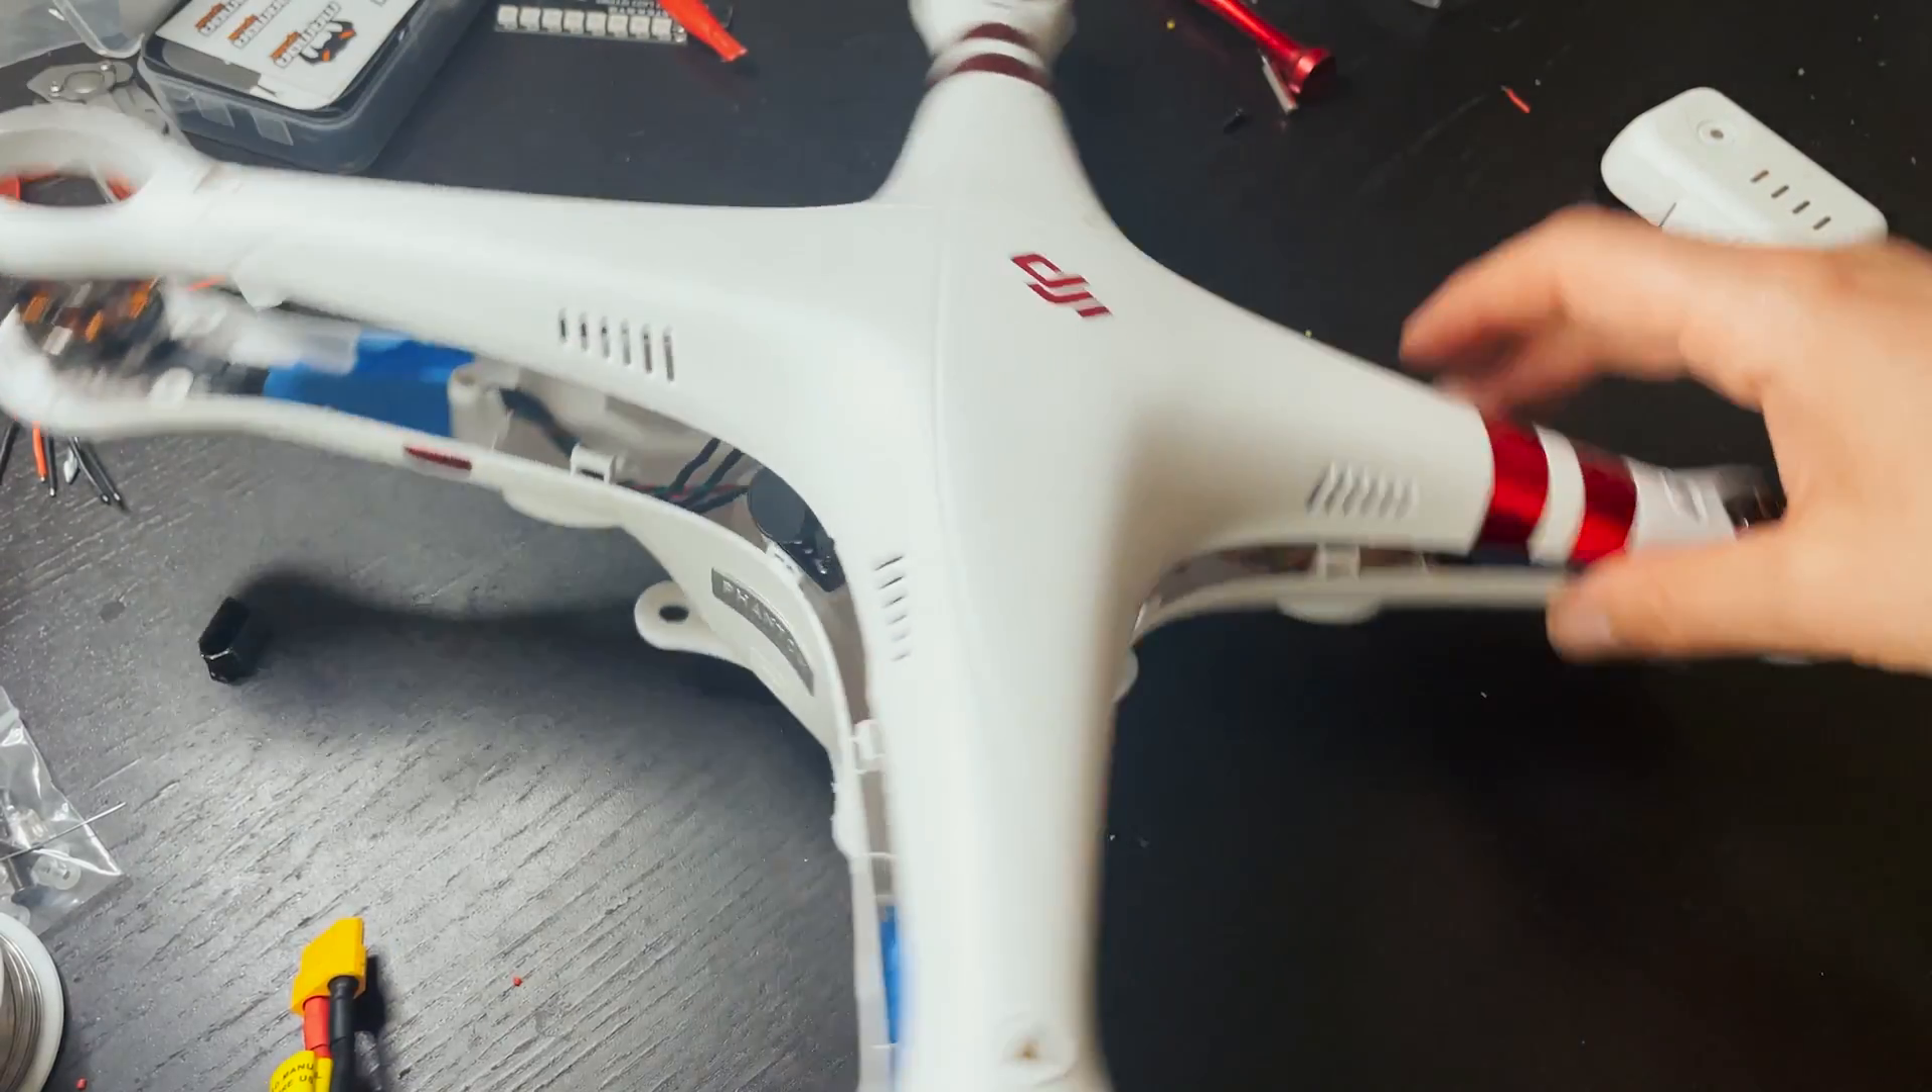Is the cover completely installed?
No.